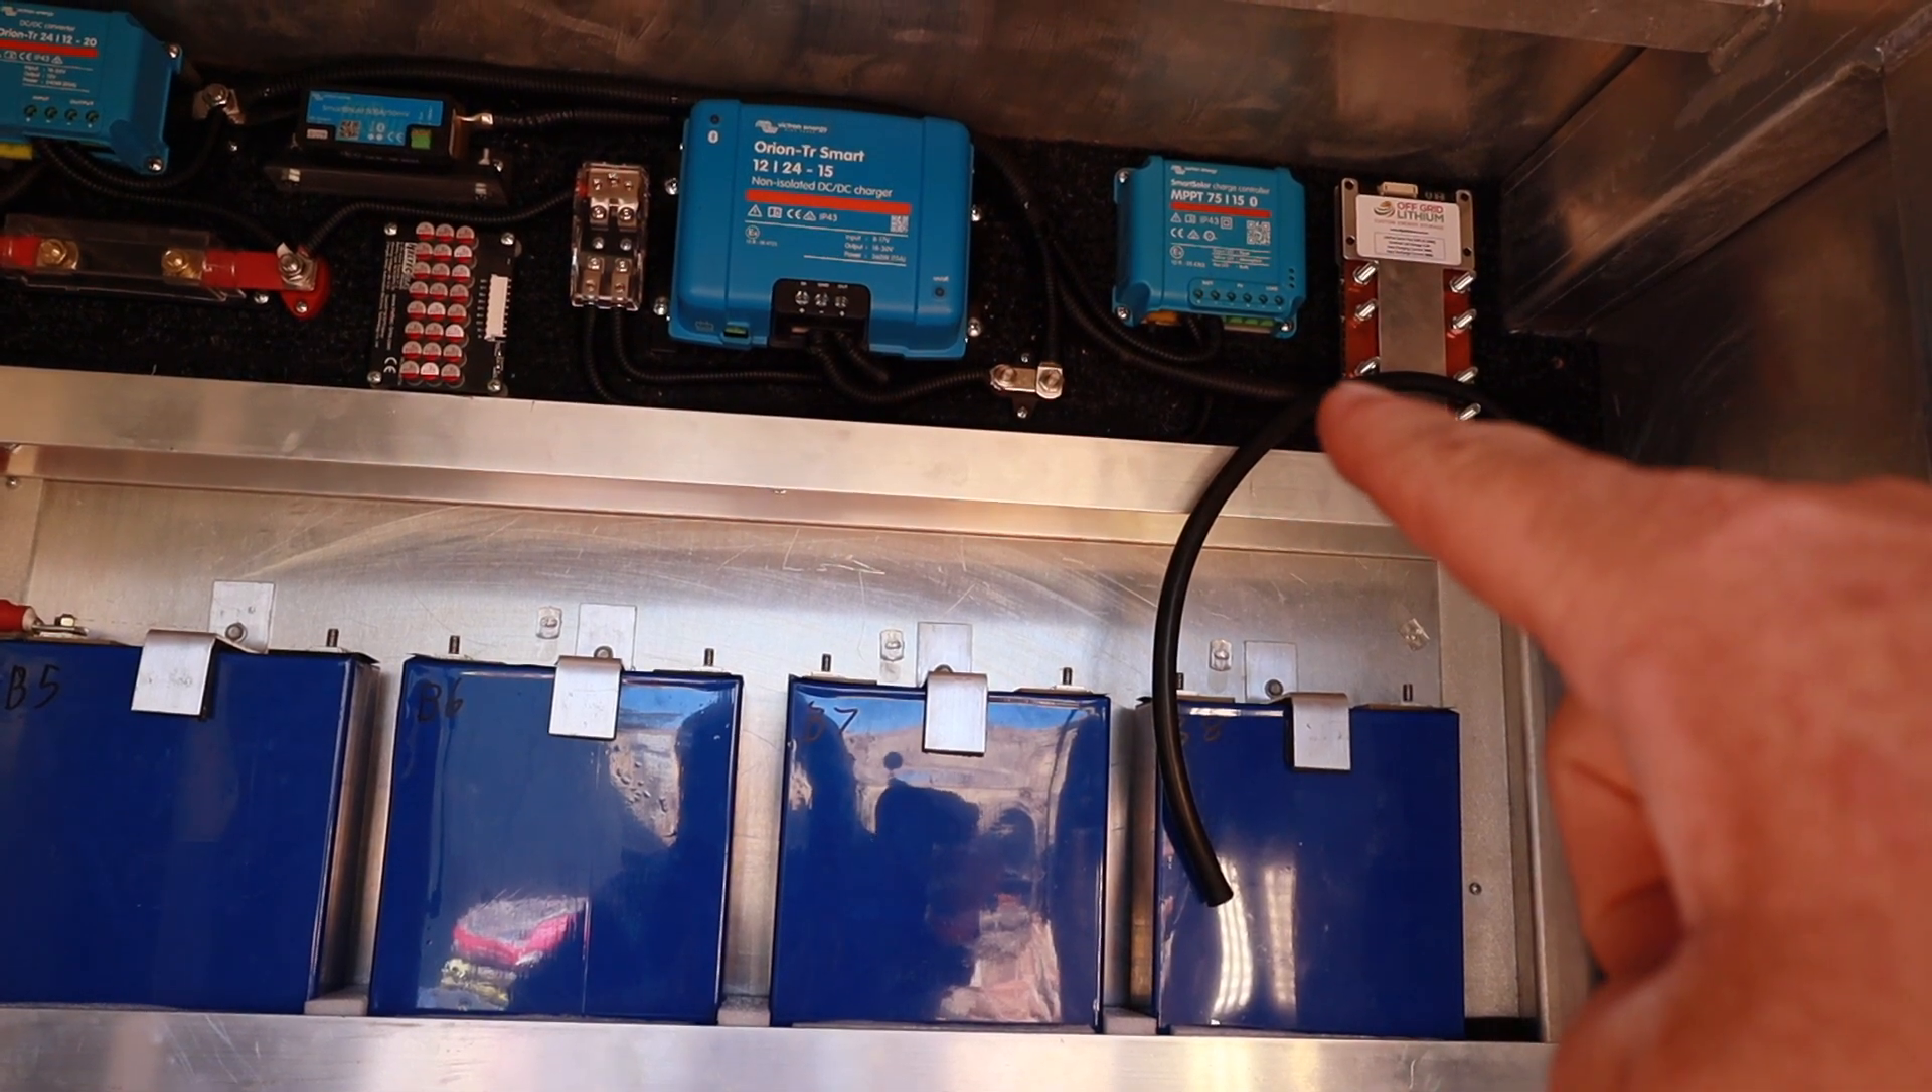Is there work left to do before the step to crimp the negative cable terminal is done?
Yes.